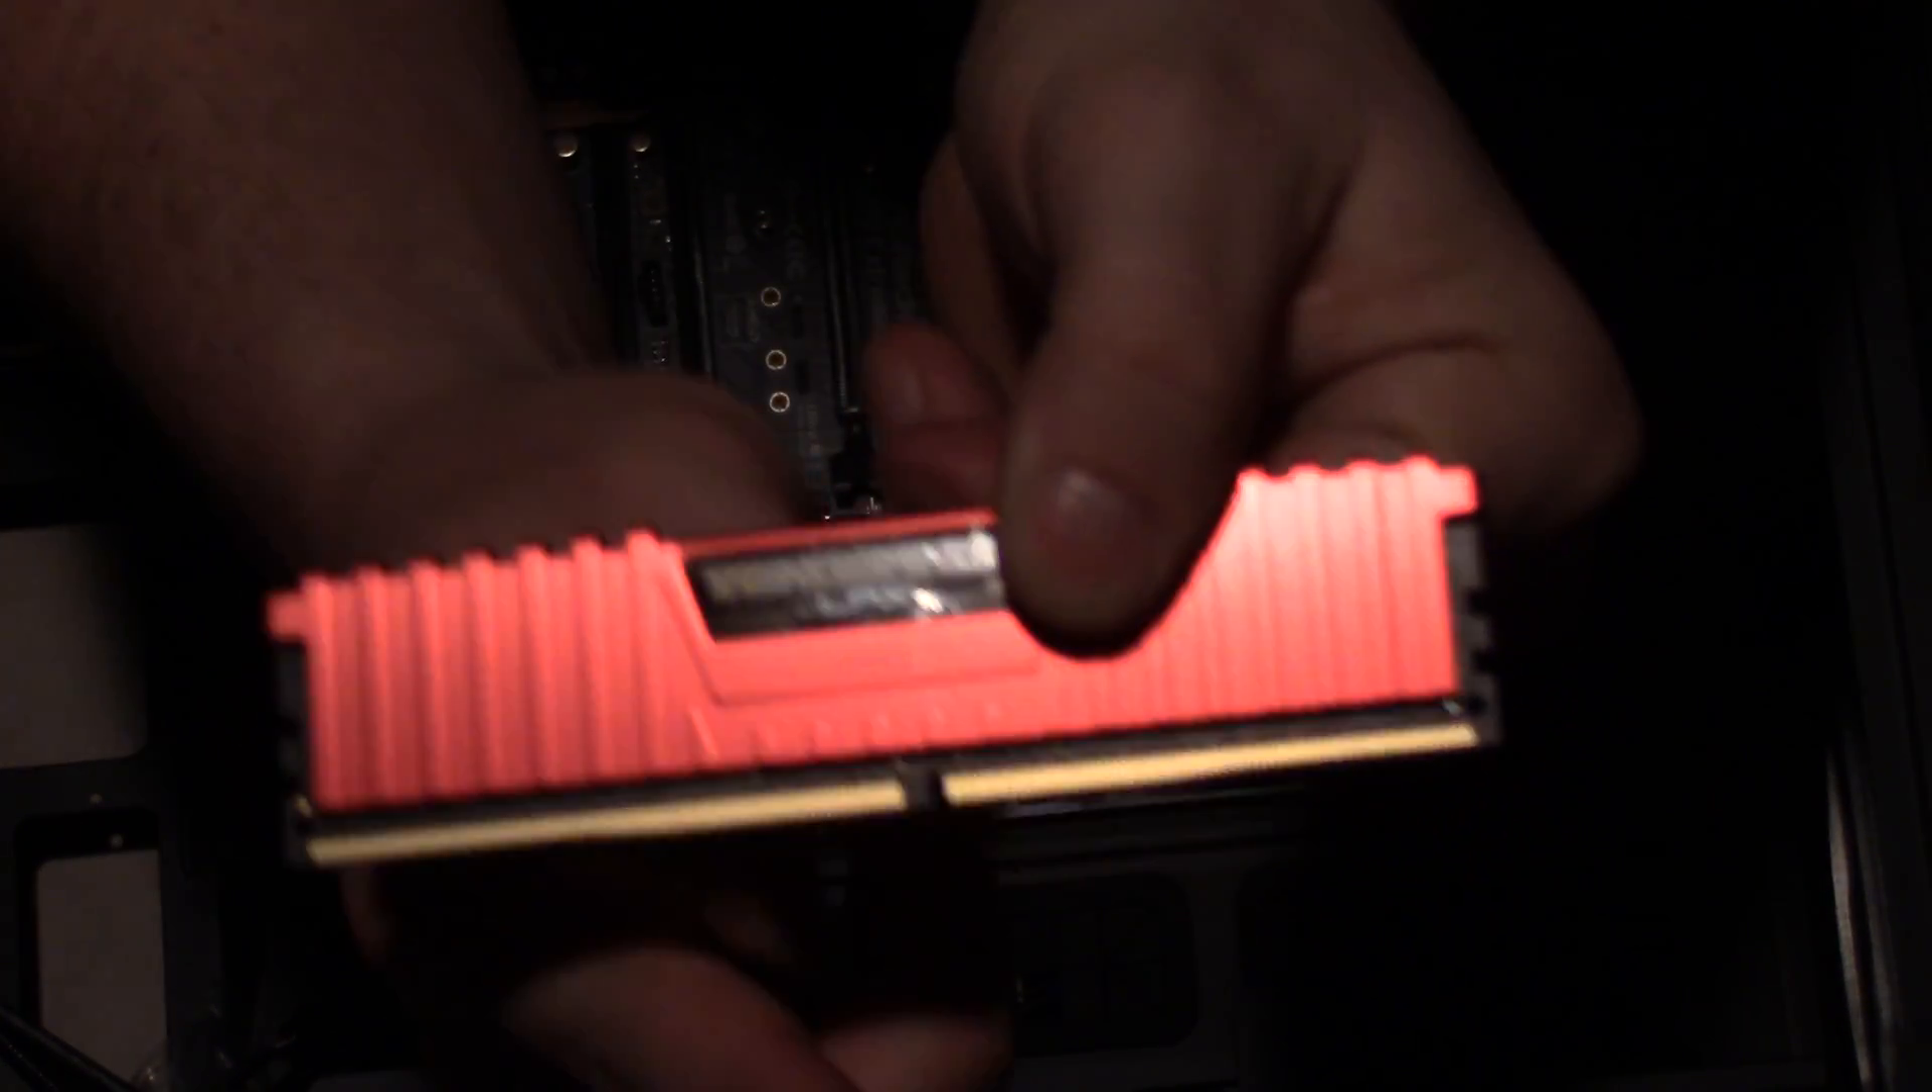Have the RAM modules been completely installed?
No.